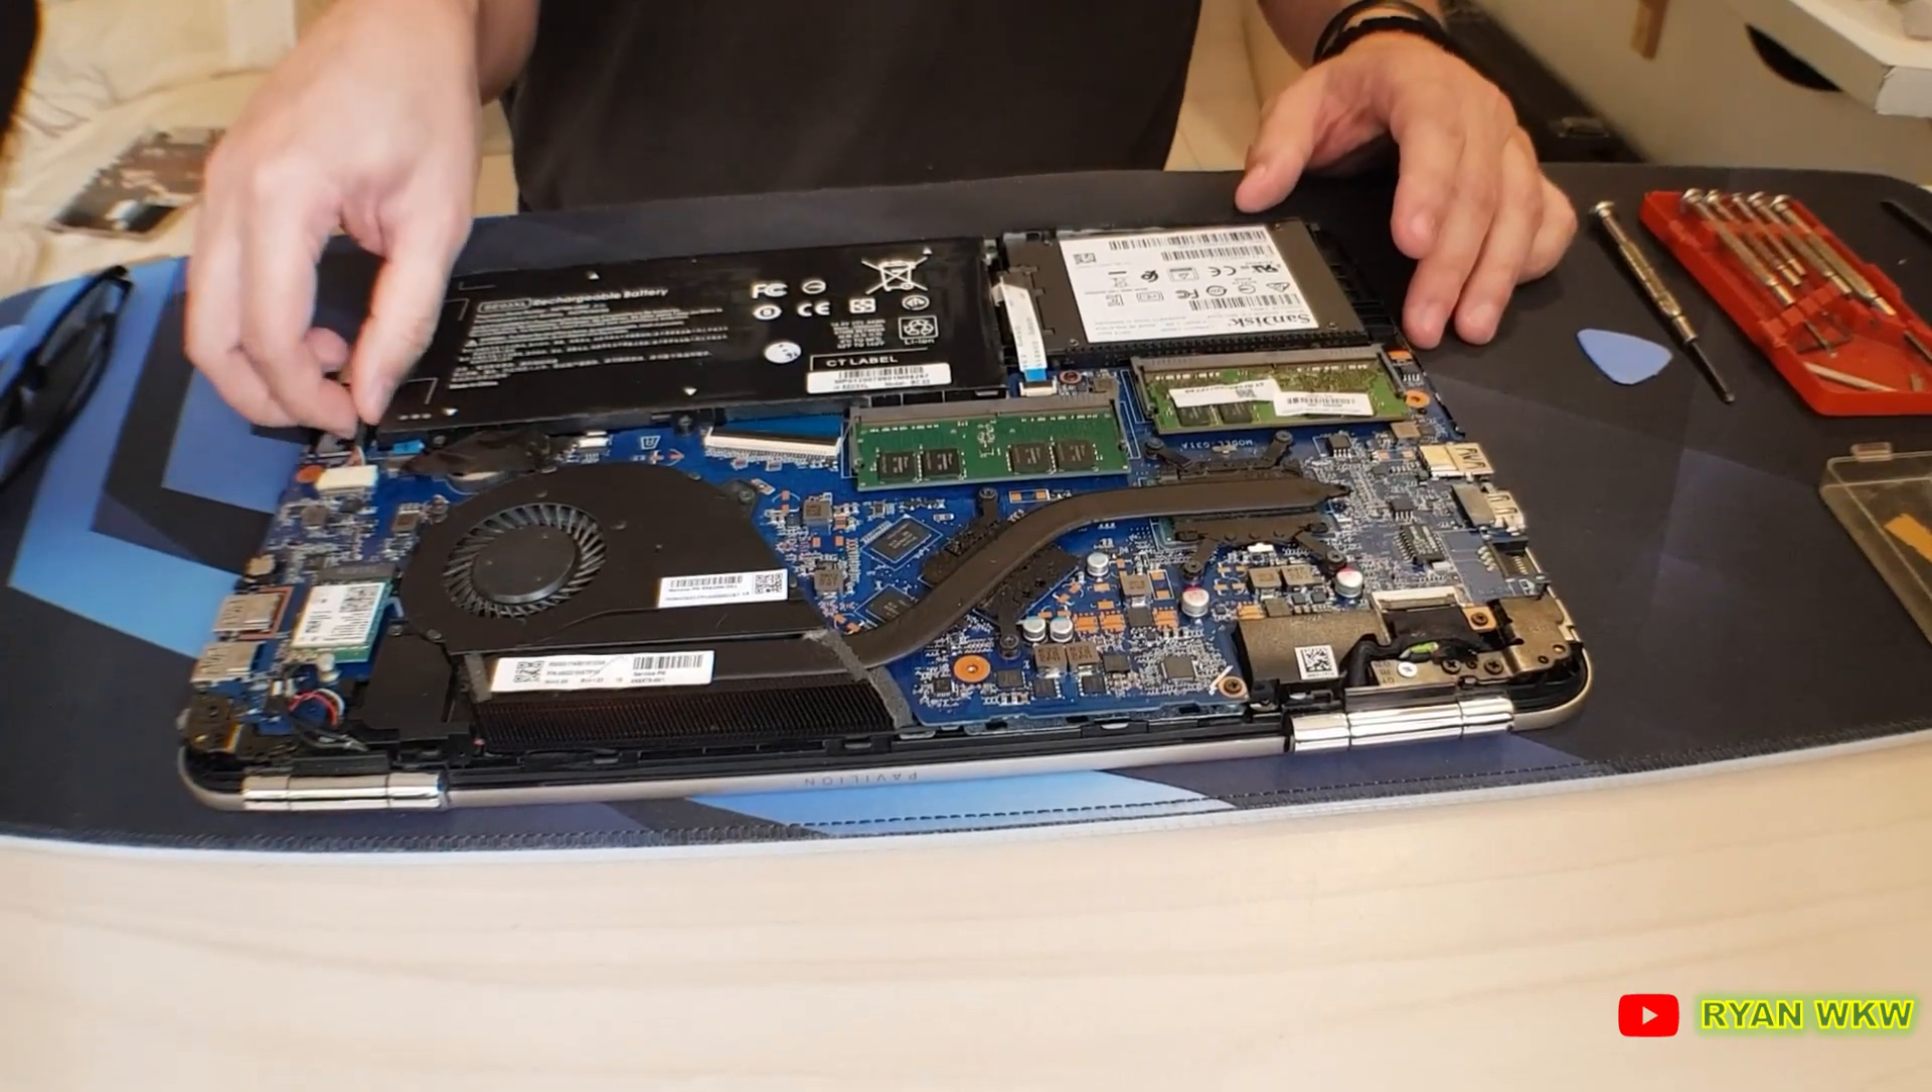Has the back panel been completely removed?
Yes.